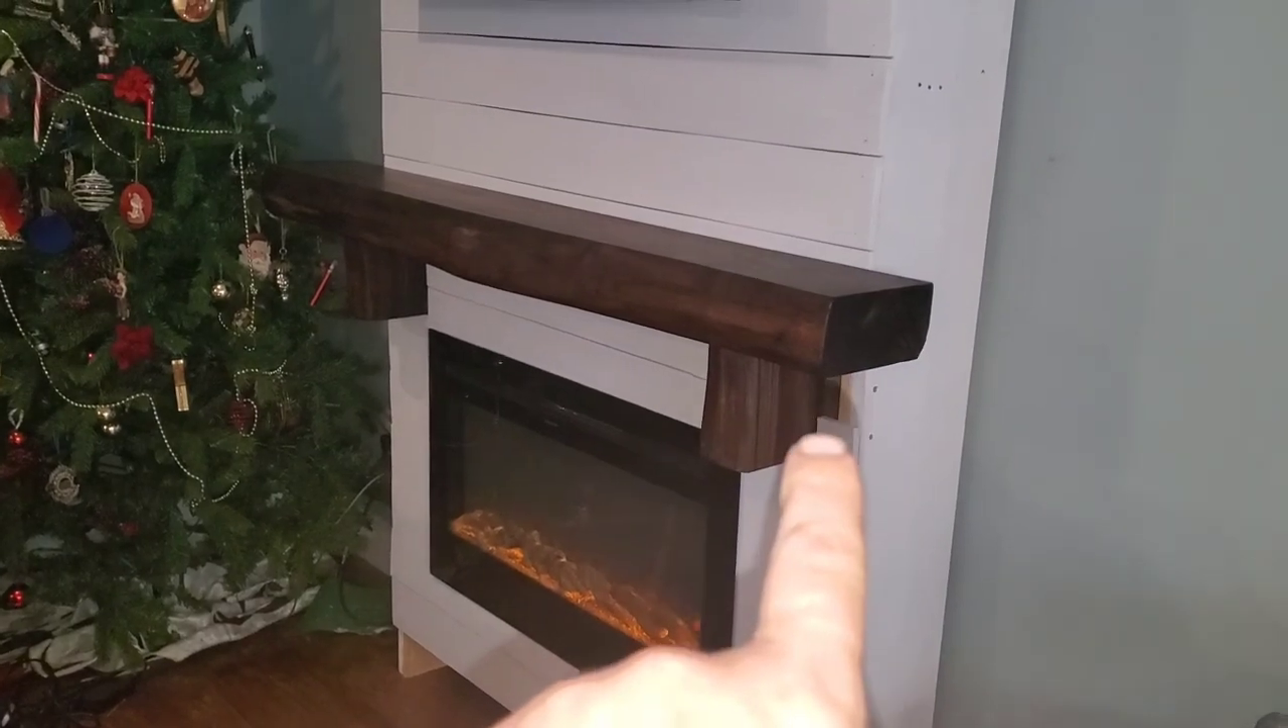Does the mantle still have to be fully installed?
No.